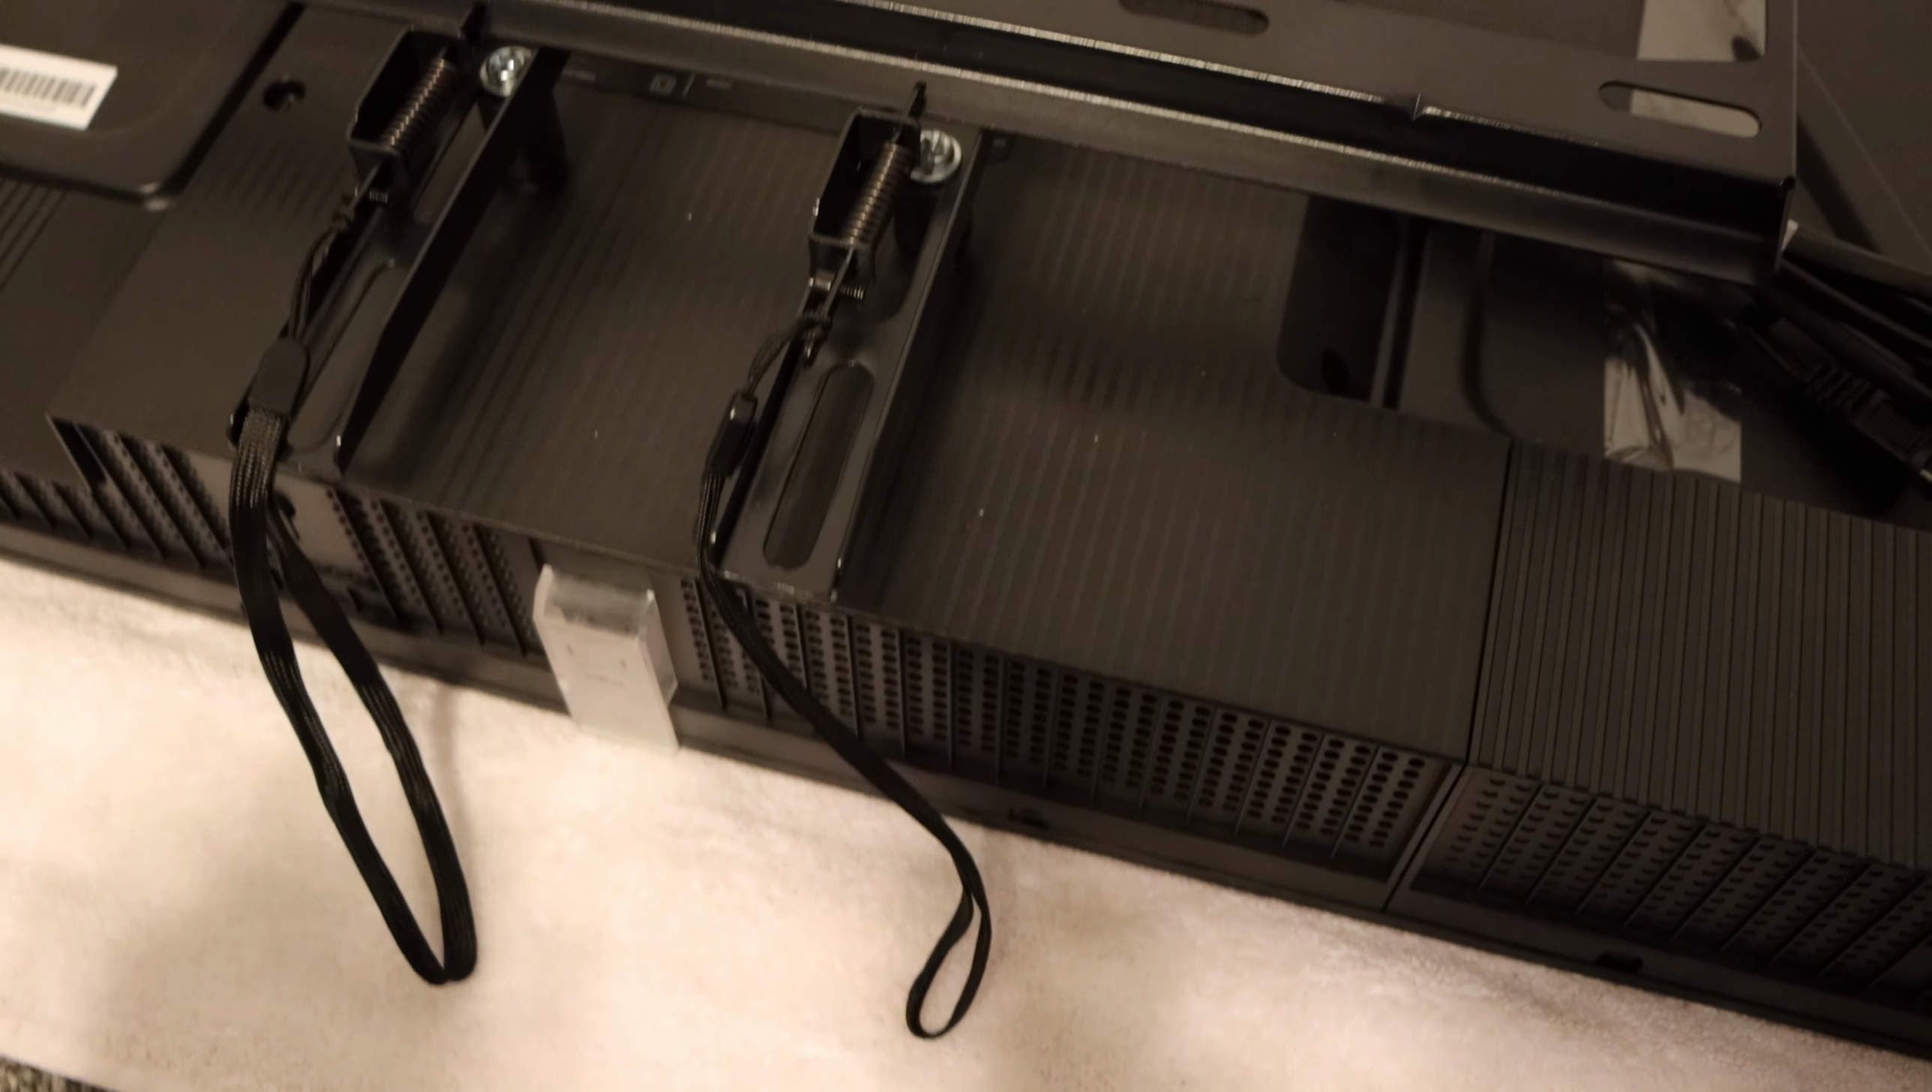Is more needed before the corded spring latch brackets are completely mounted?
No.